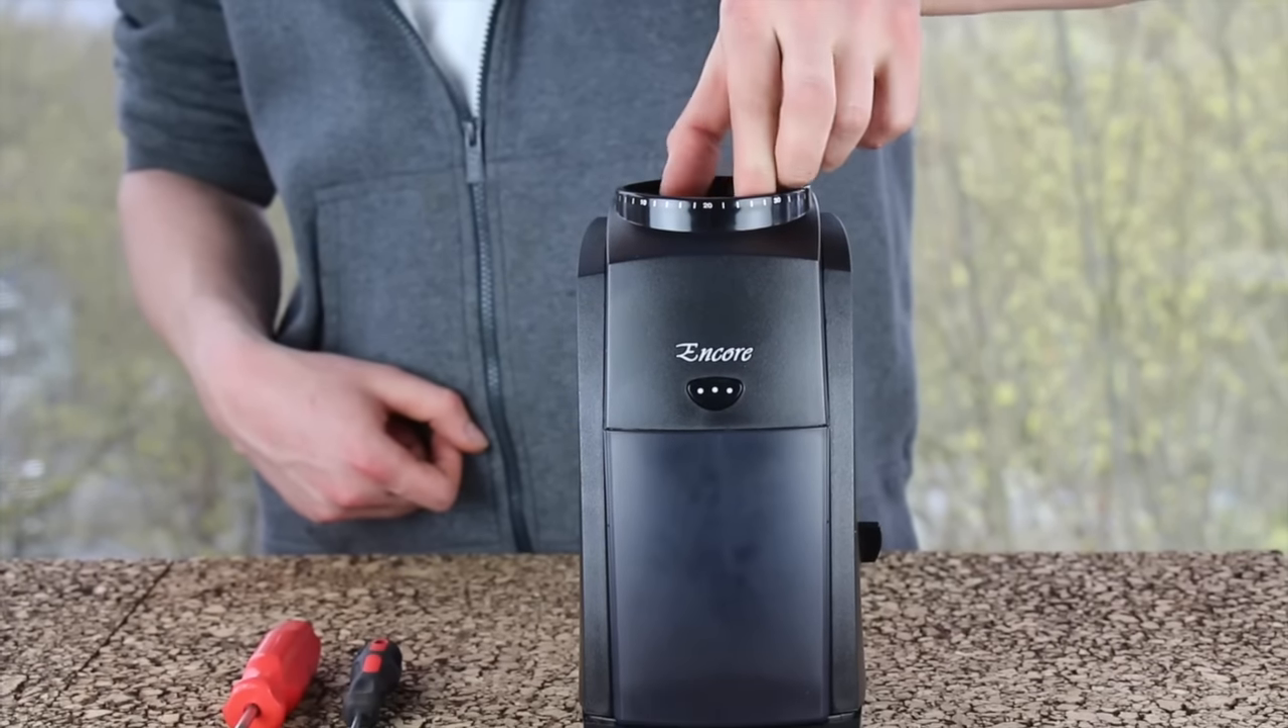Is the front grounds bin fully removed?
No.